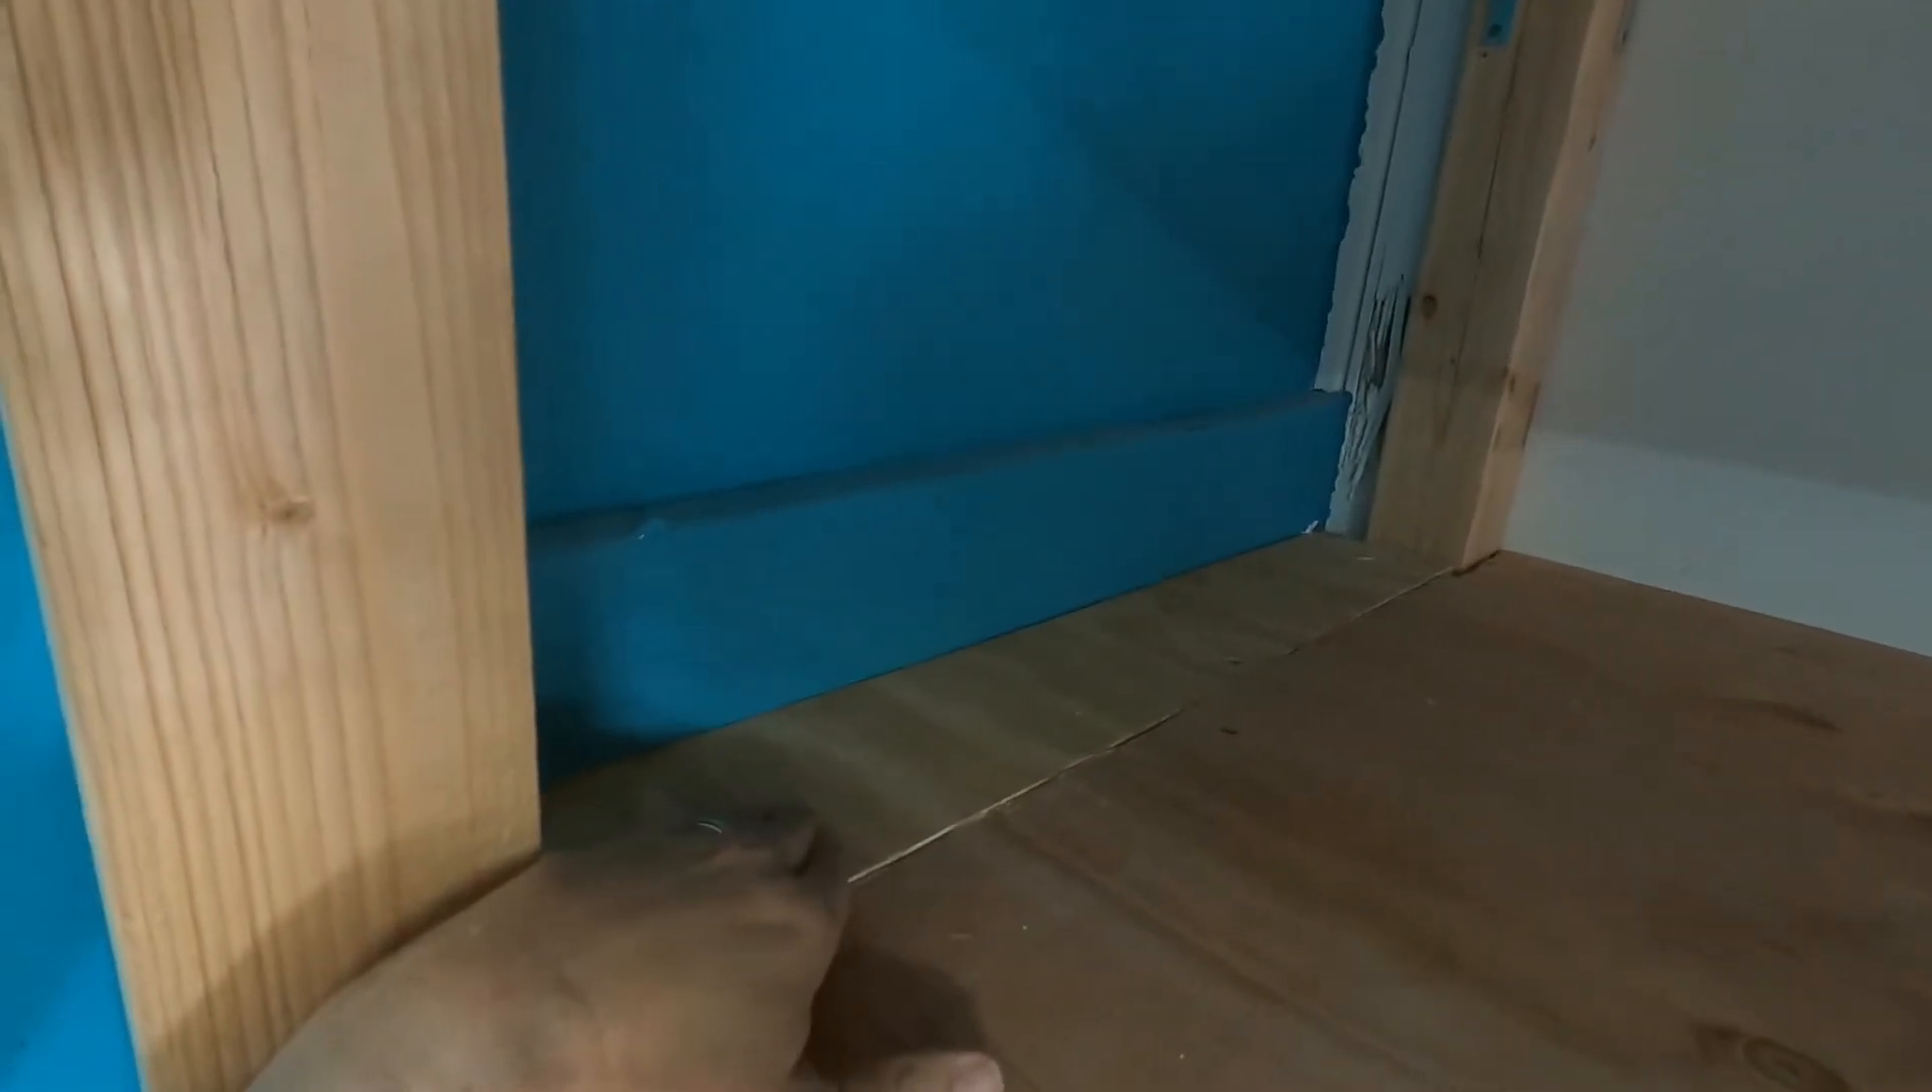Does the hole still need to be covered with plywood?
No.